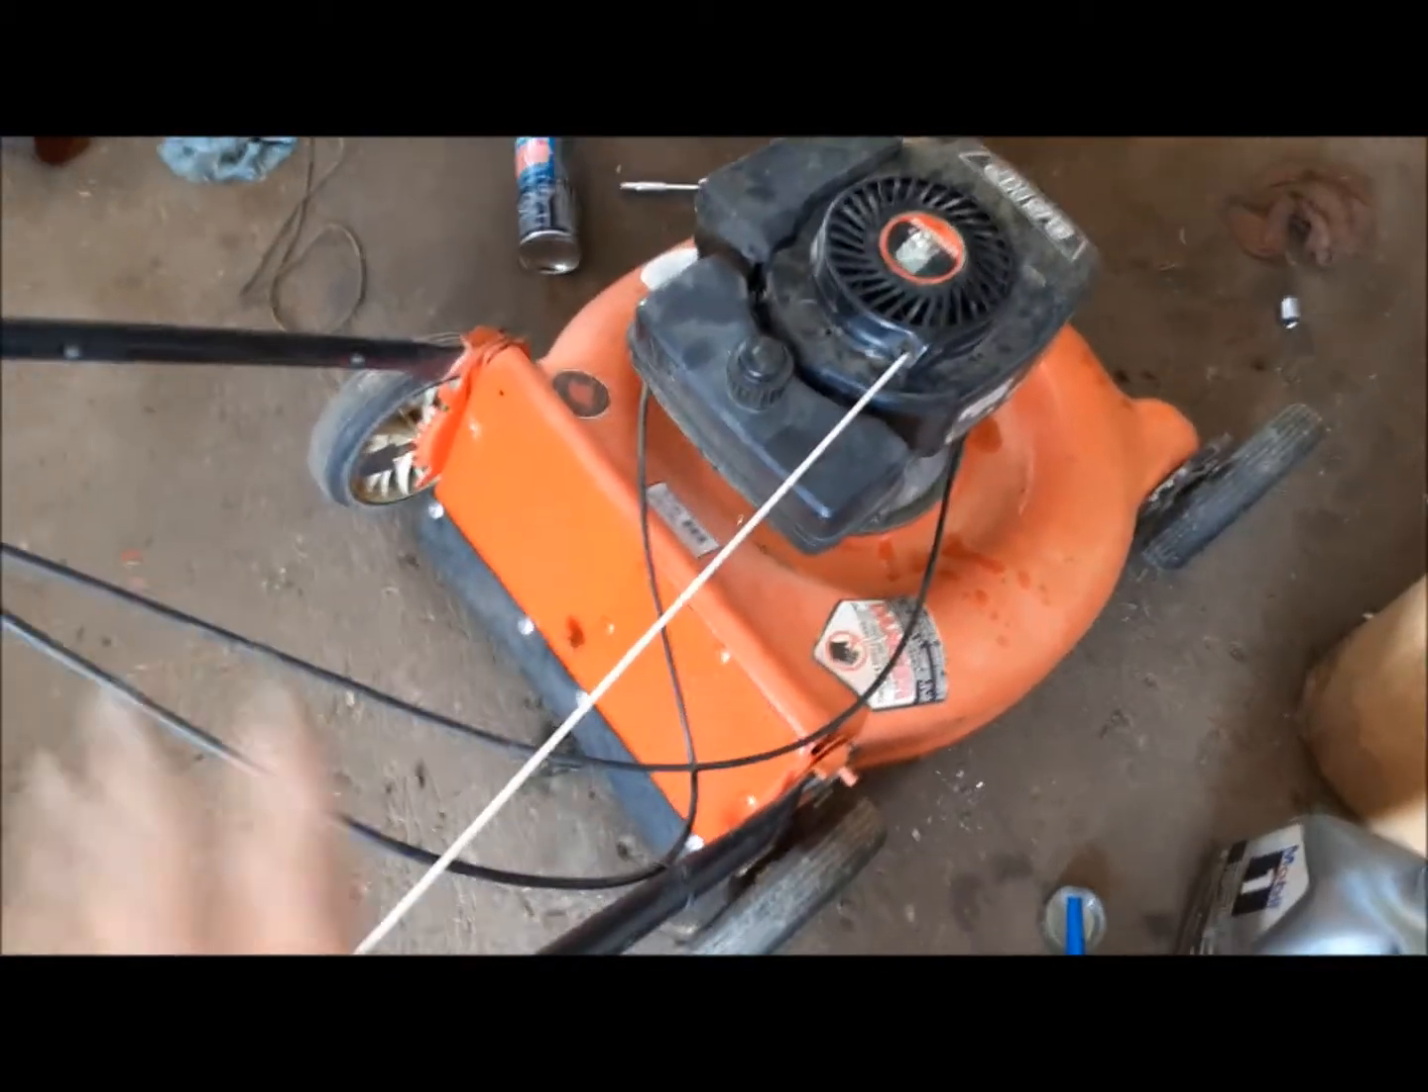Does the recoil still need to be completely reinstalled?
No.